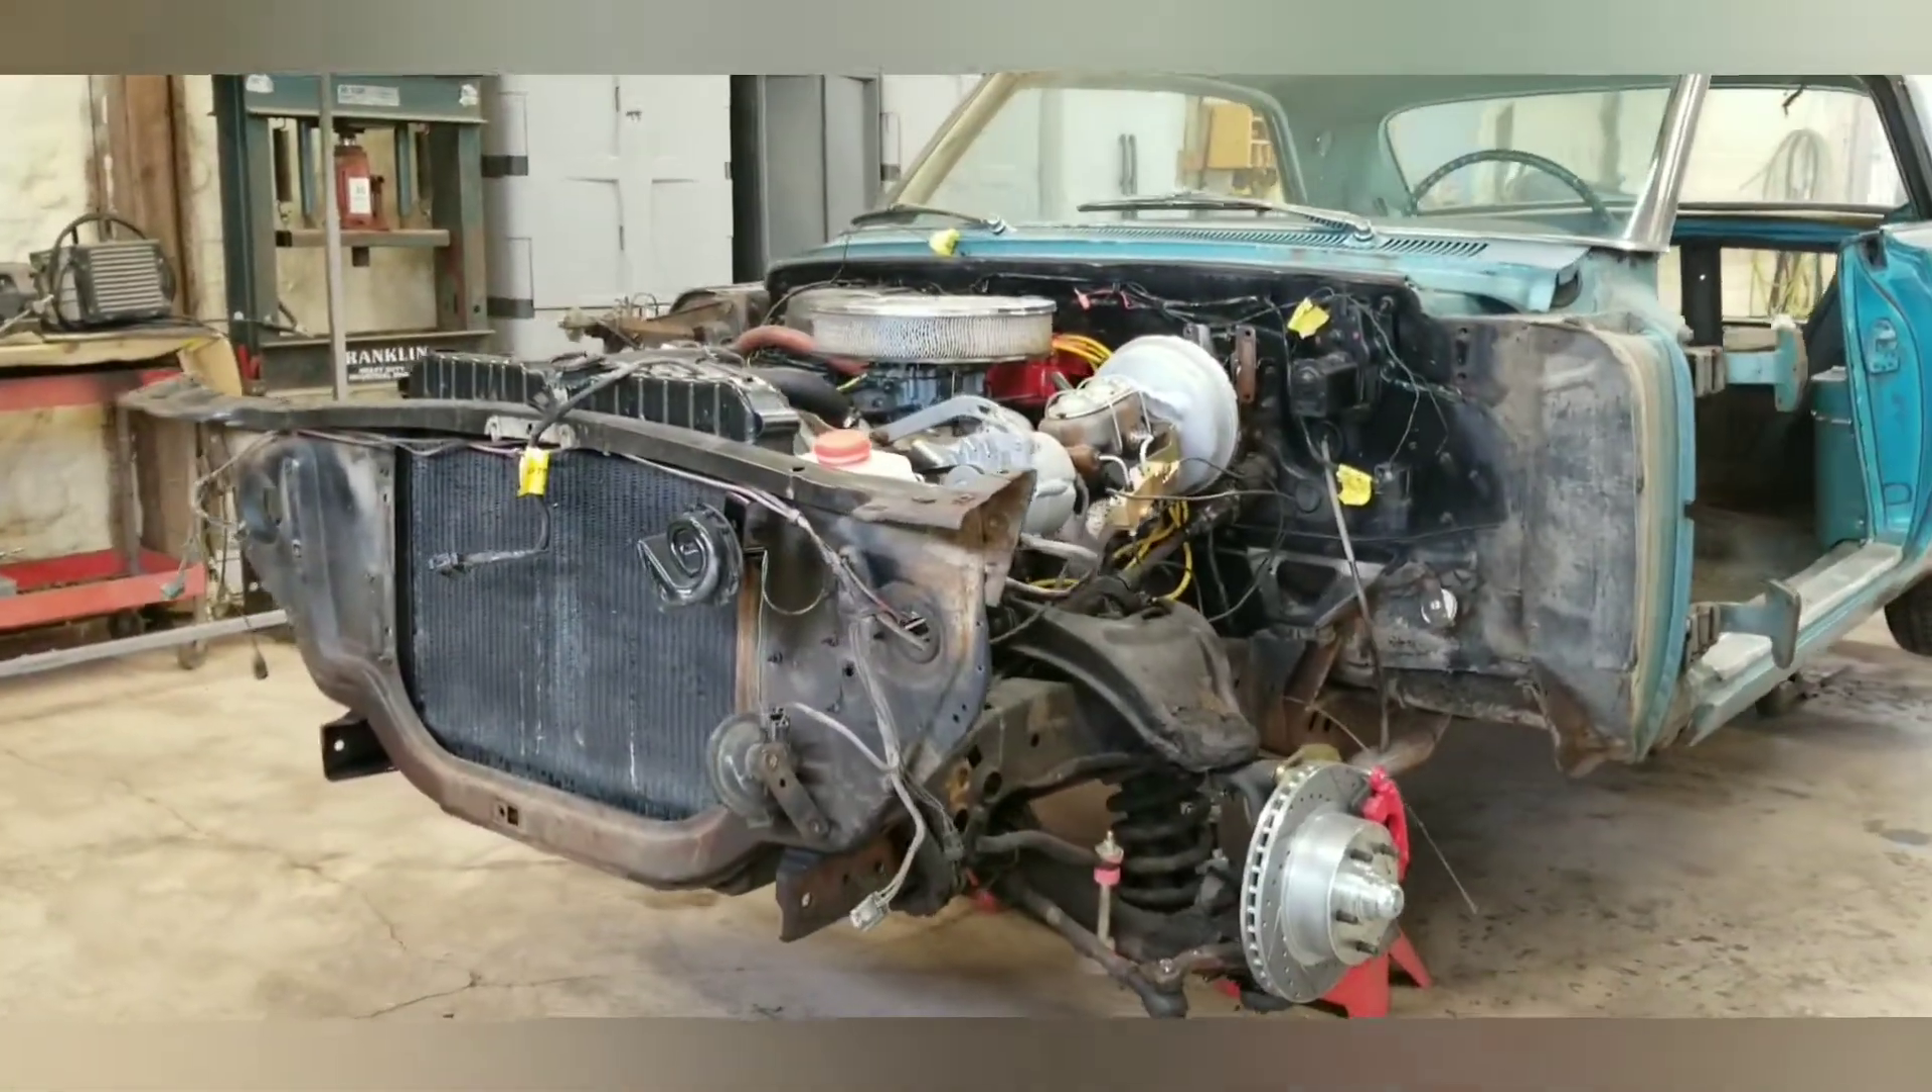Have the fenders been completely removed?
Yes.